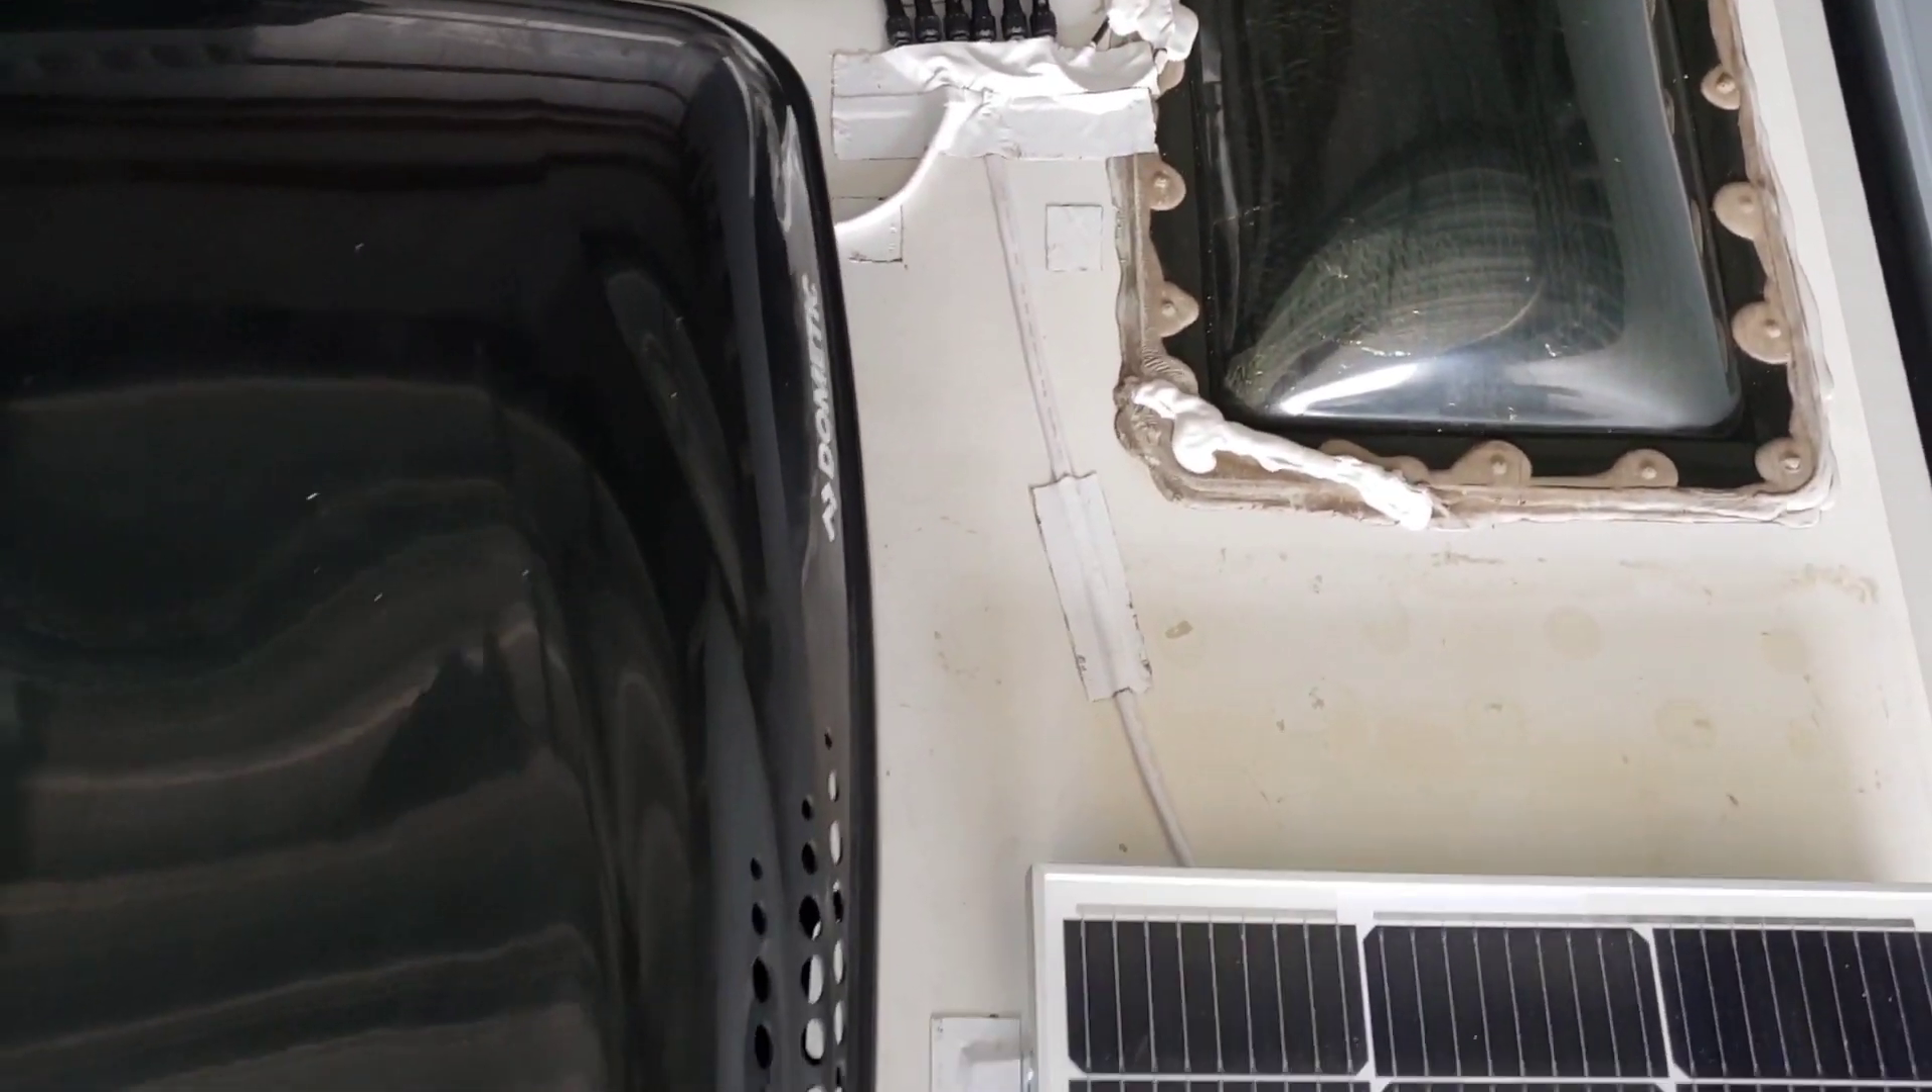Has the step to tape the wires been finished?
Yes.